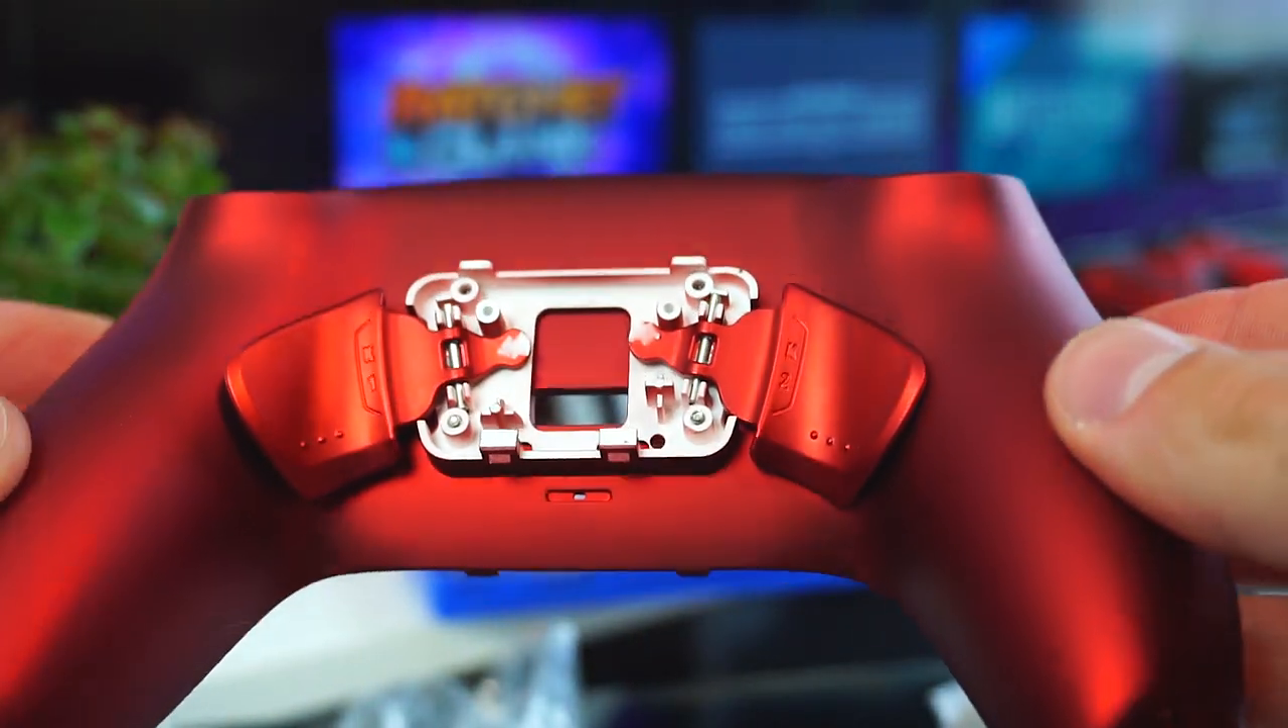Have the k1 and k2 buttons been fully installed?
Yes.